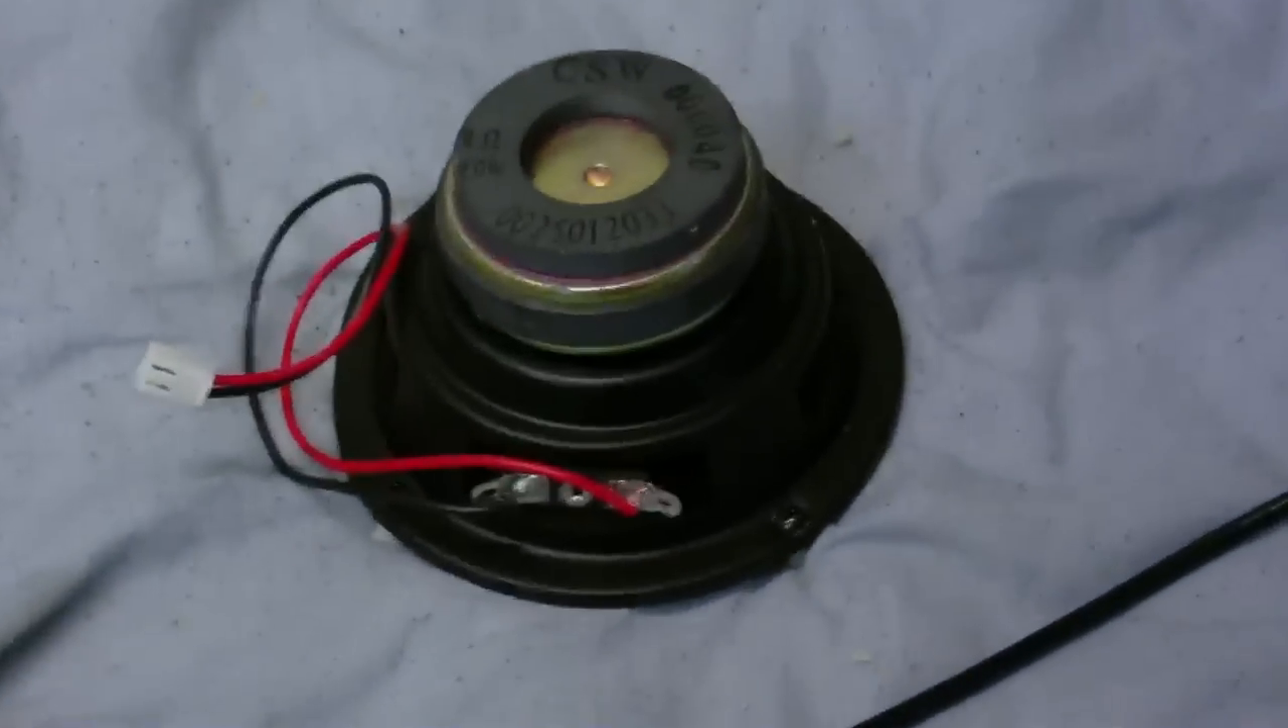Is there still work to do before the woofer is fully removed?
No.